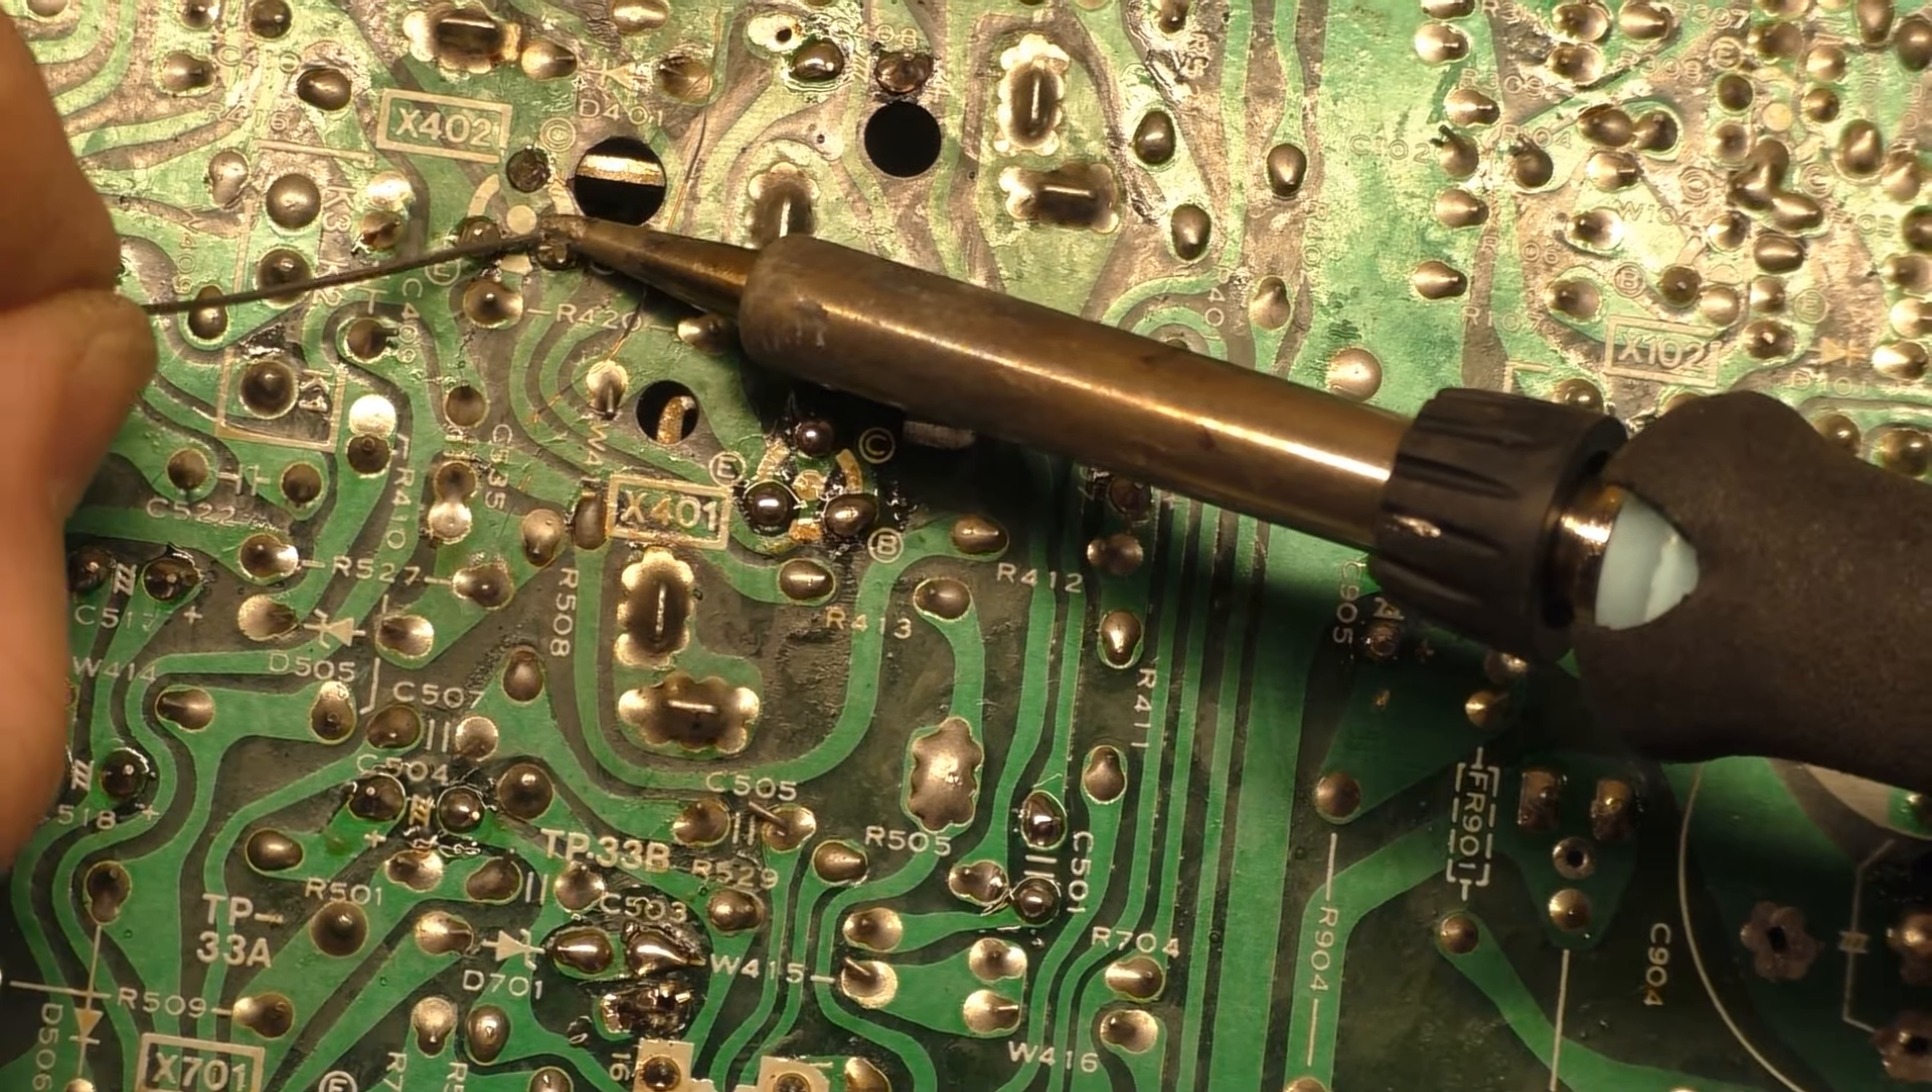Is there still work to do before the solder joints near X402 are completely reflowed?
Yes.